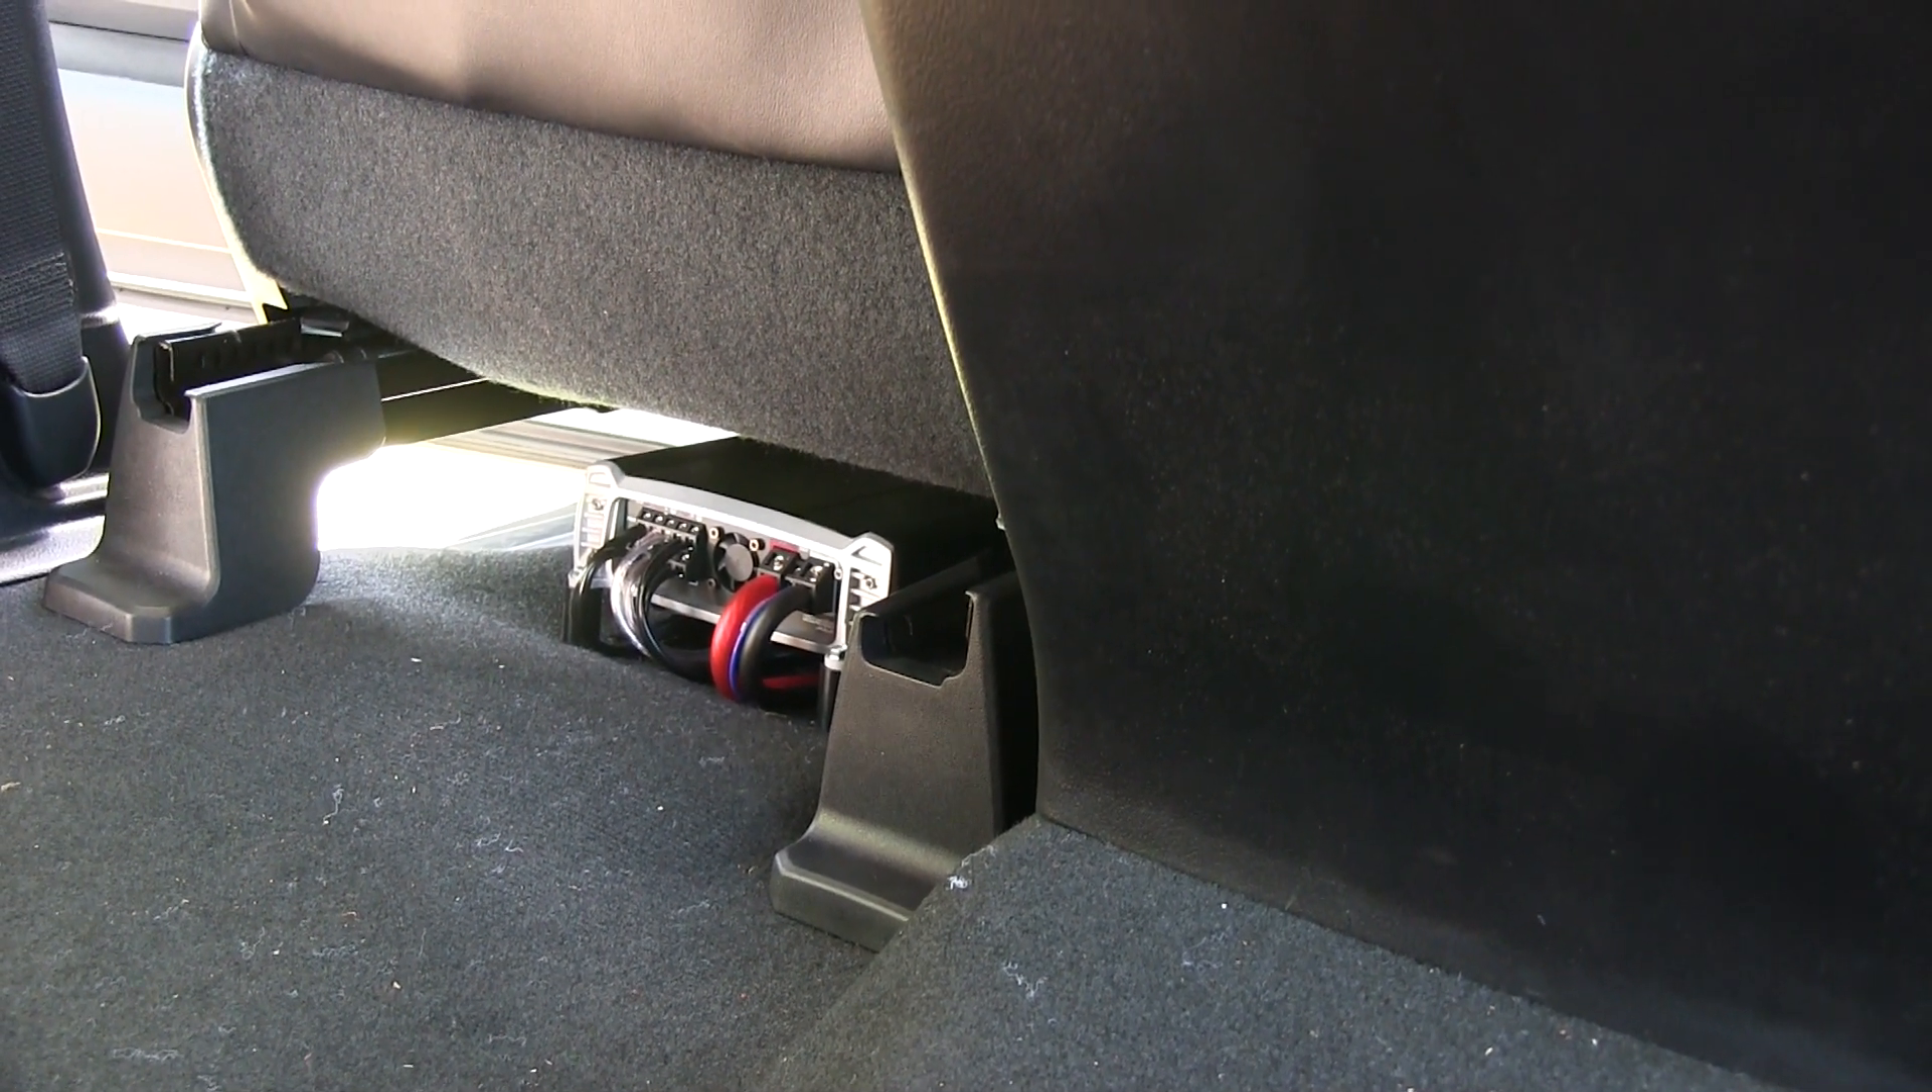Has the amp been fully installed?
Yes.